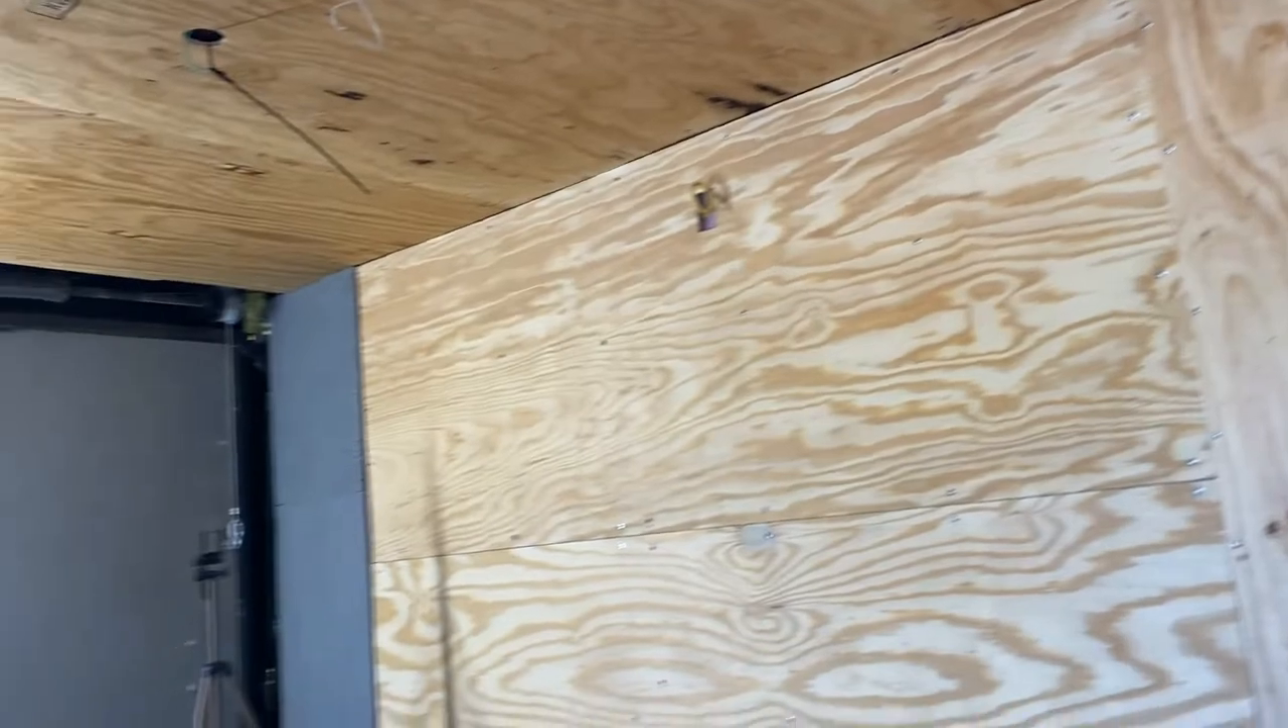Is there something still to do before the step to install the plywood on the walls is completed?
No.